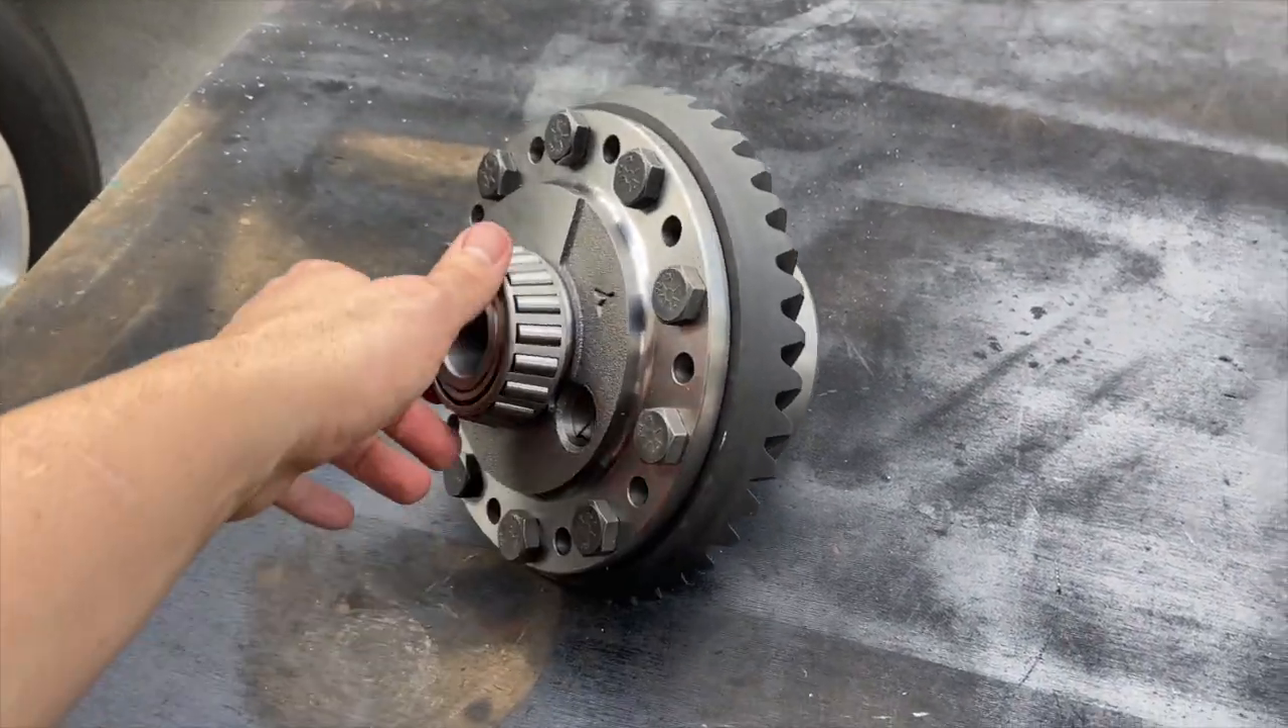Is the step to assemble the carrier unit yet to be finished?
No.